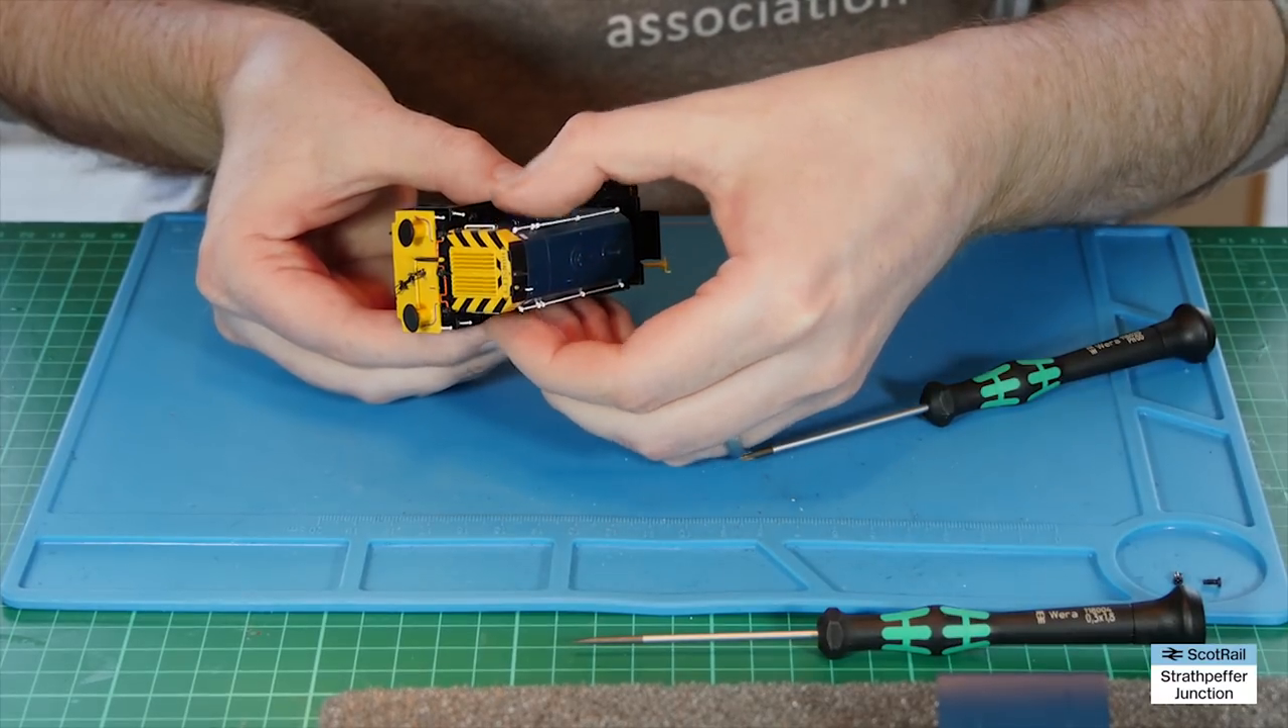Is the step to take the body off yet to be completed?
Yes.